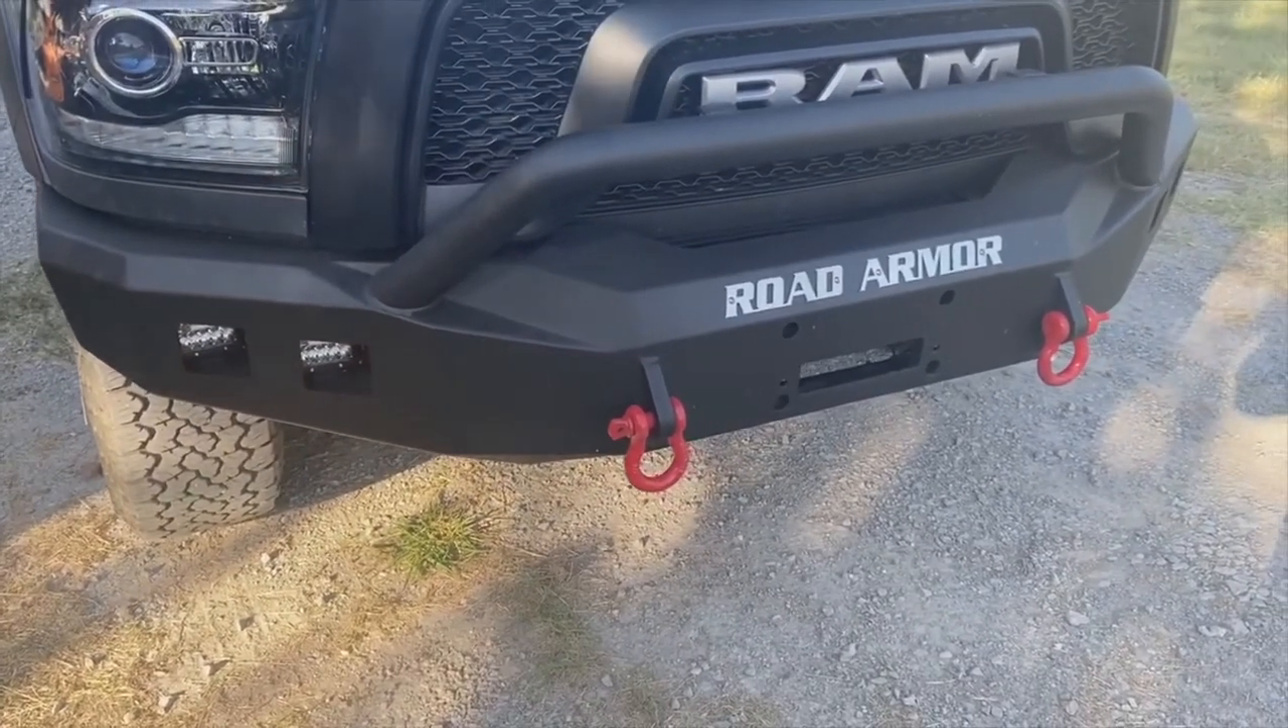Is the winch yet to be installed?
Yes.